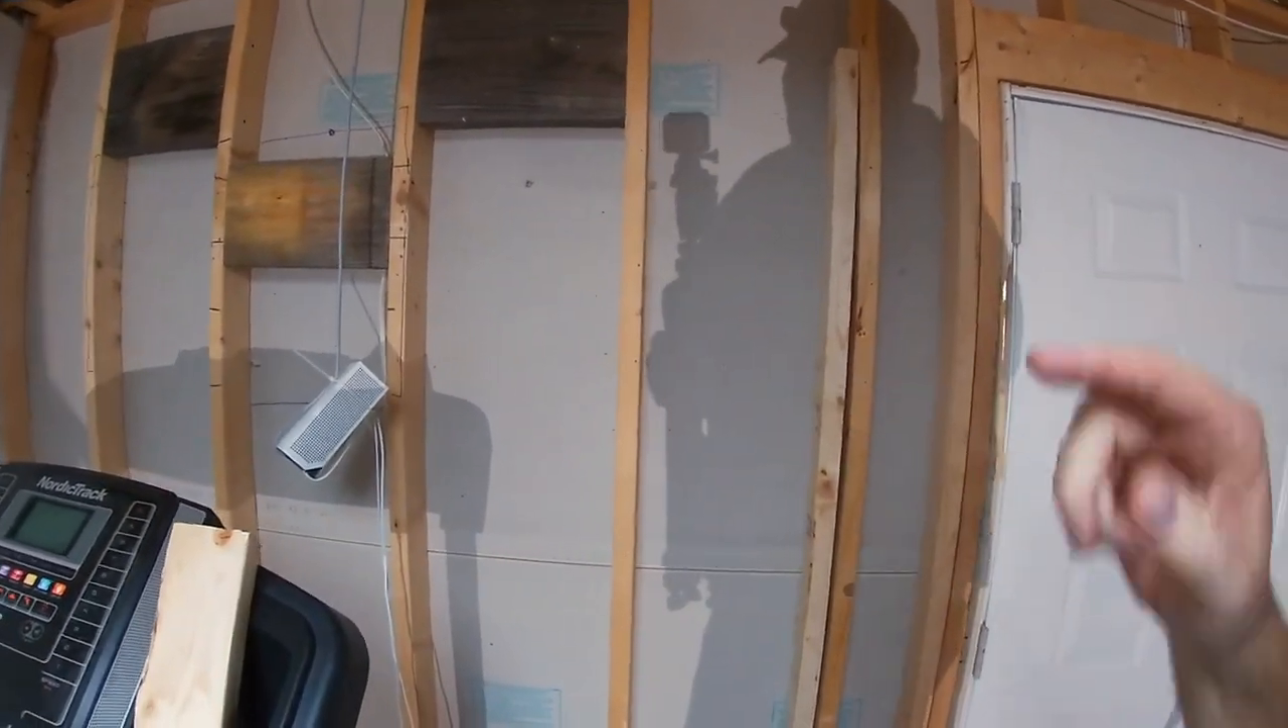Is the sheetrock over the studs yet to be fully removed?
No.